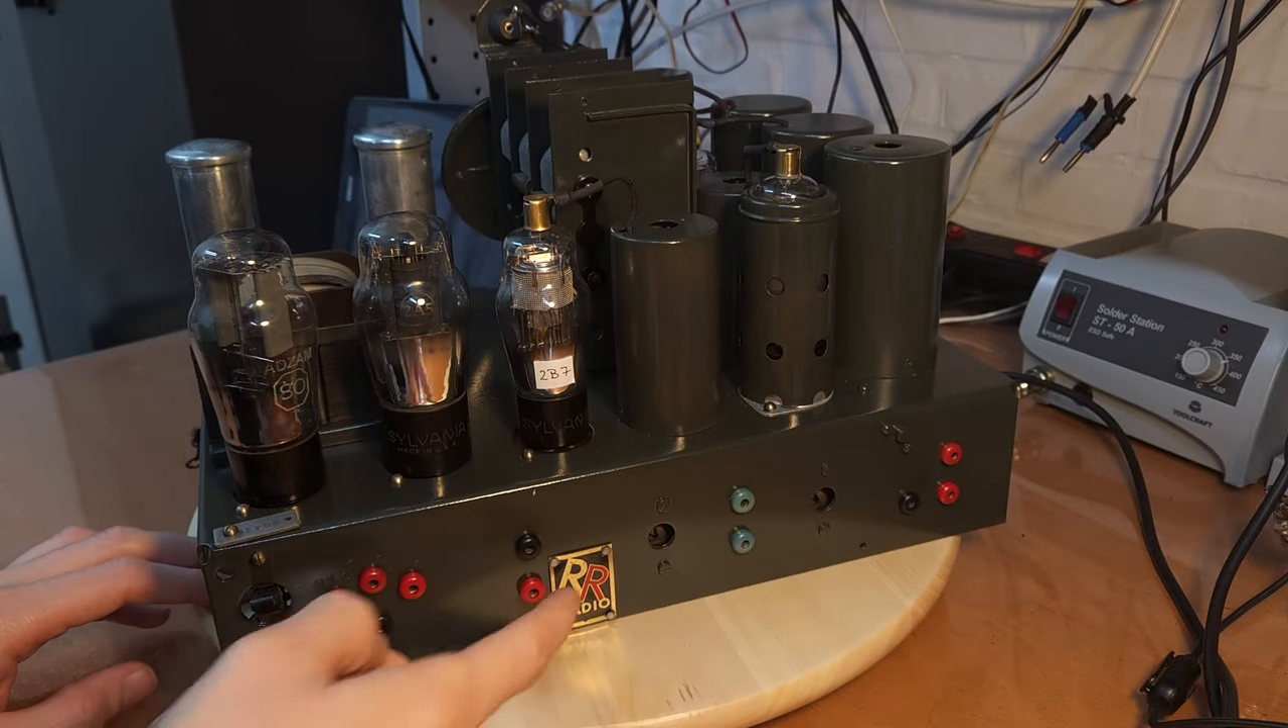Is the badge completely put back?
Yes.